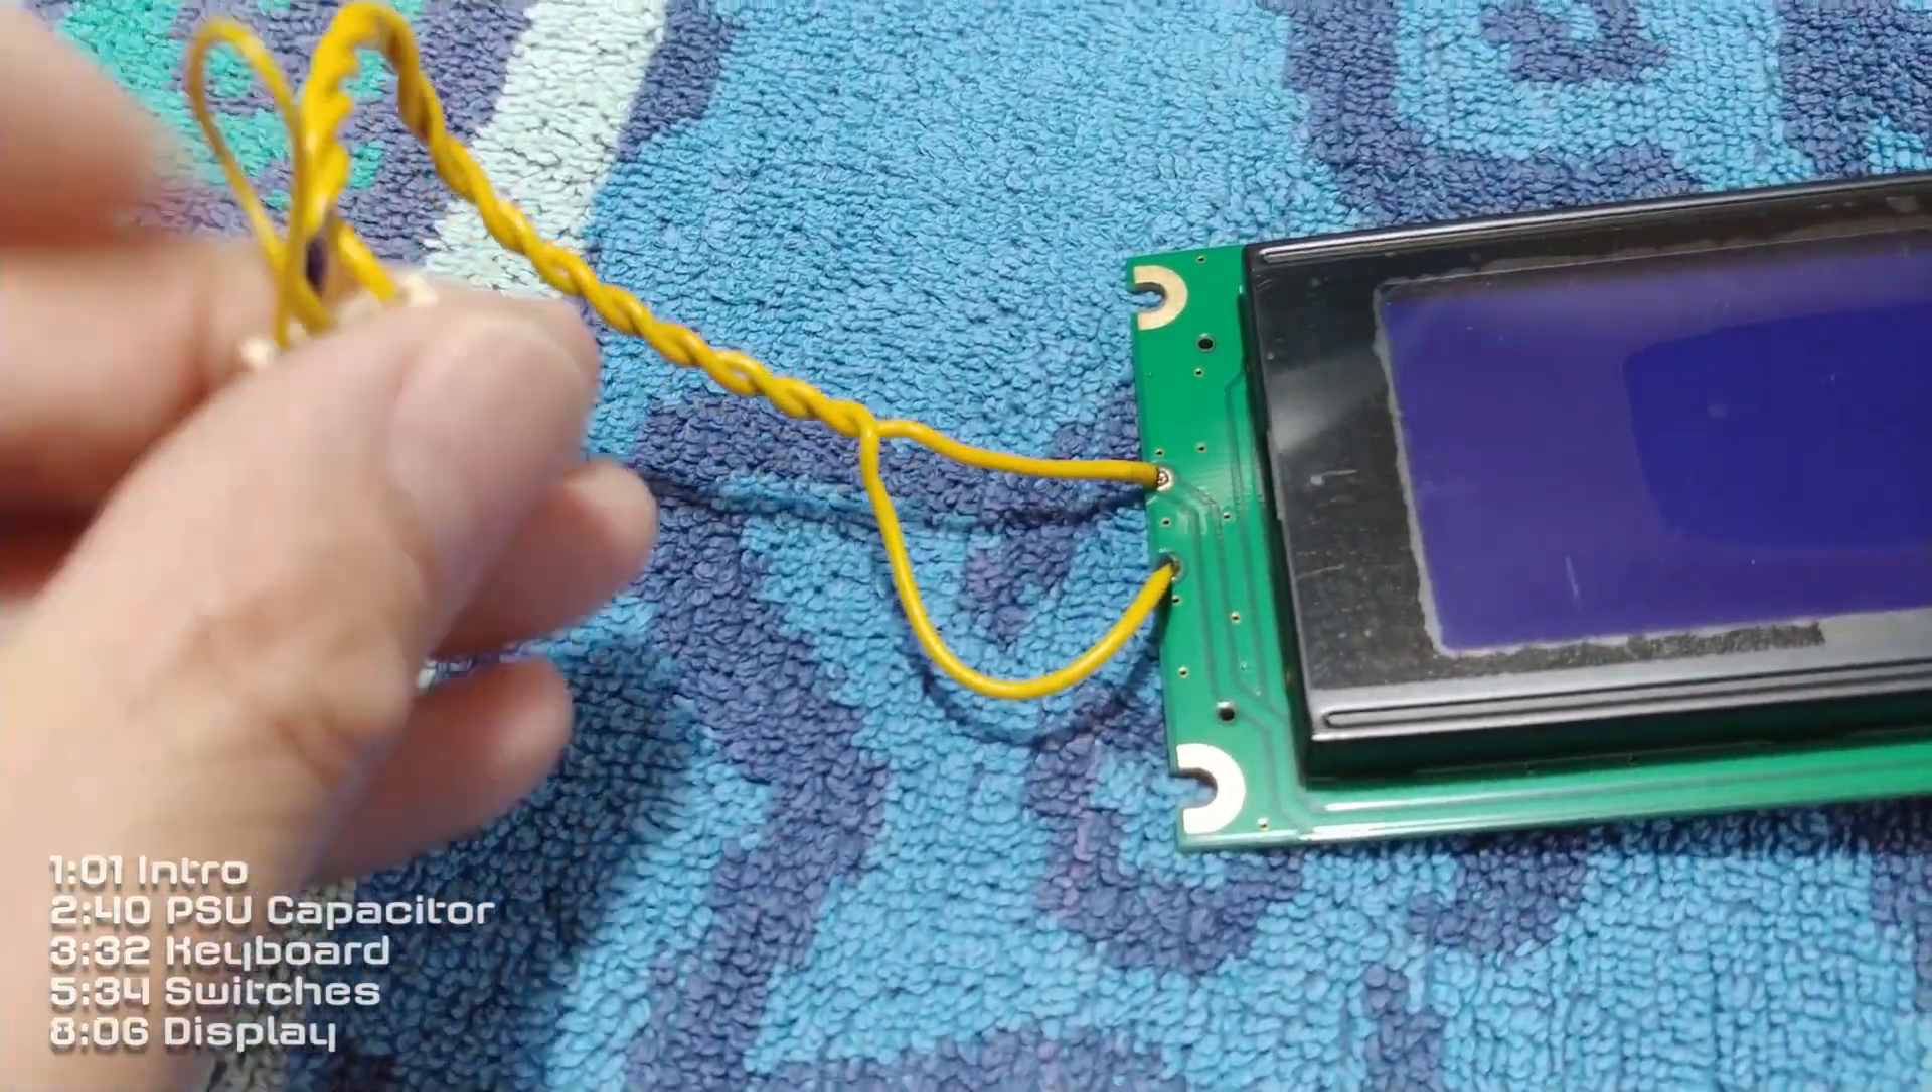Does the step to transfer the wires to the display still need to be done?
No.